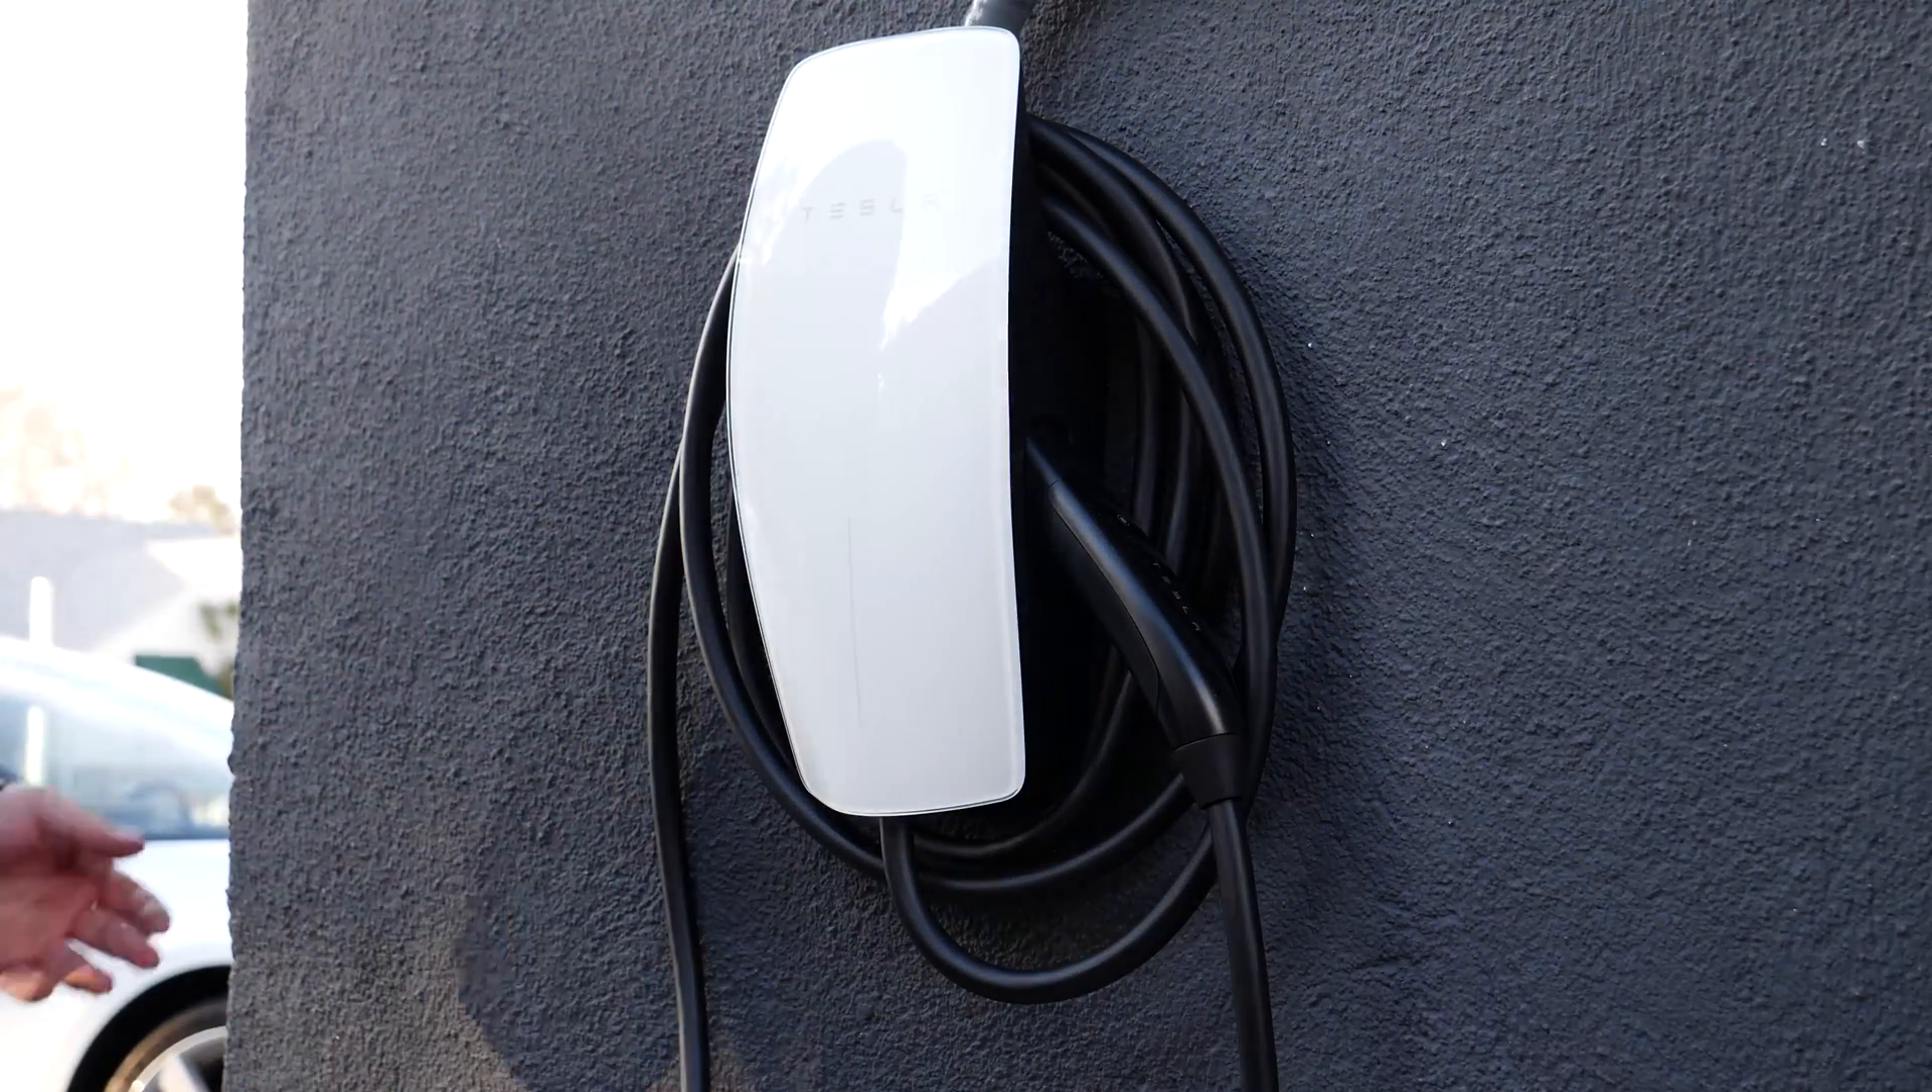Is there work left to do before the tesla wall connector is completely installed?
No.